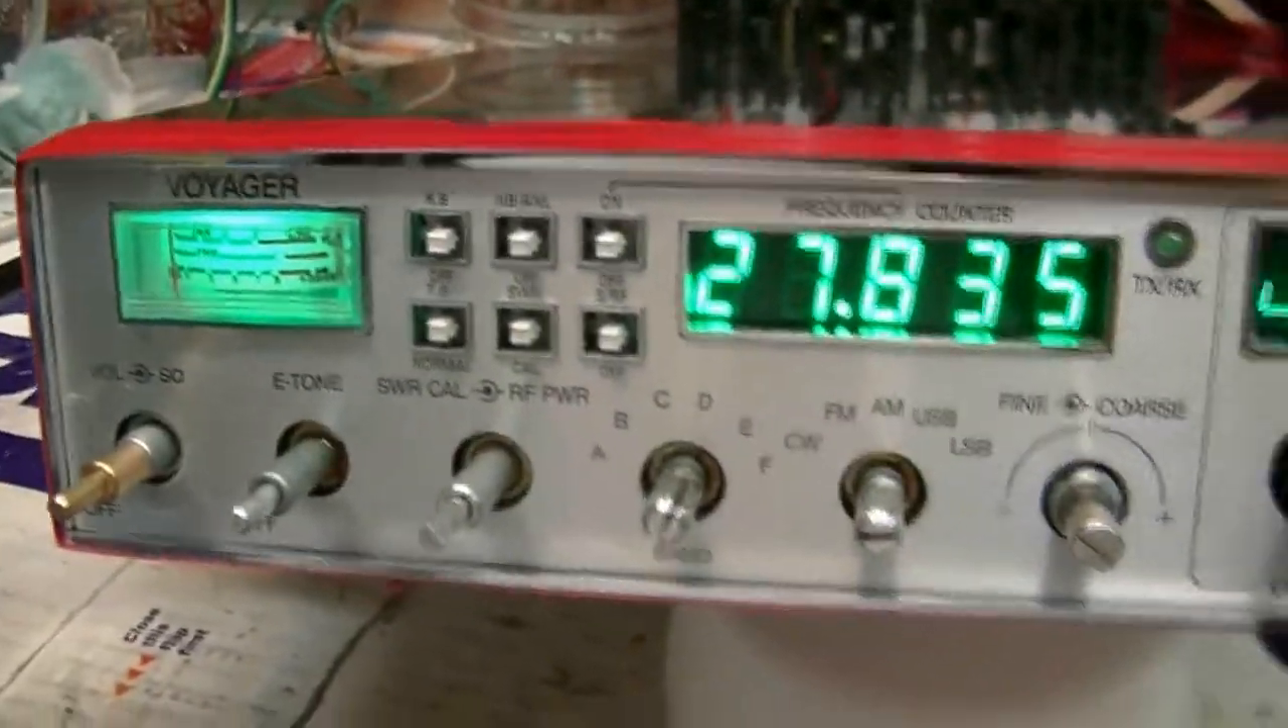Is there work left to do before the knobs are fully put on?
Yes.